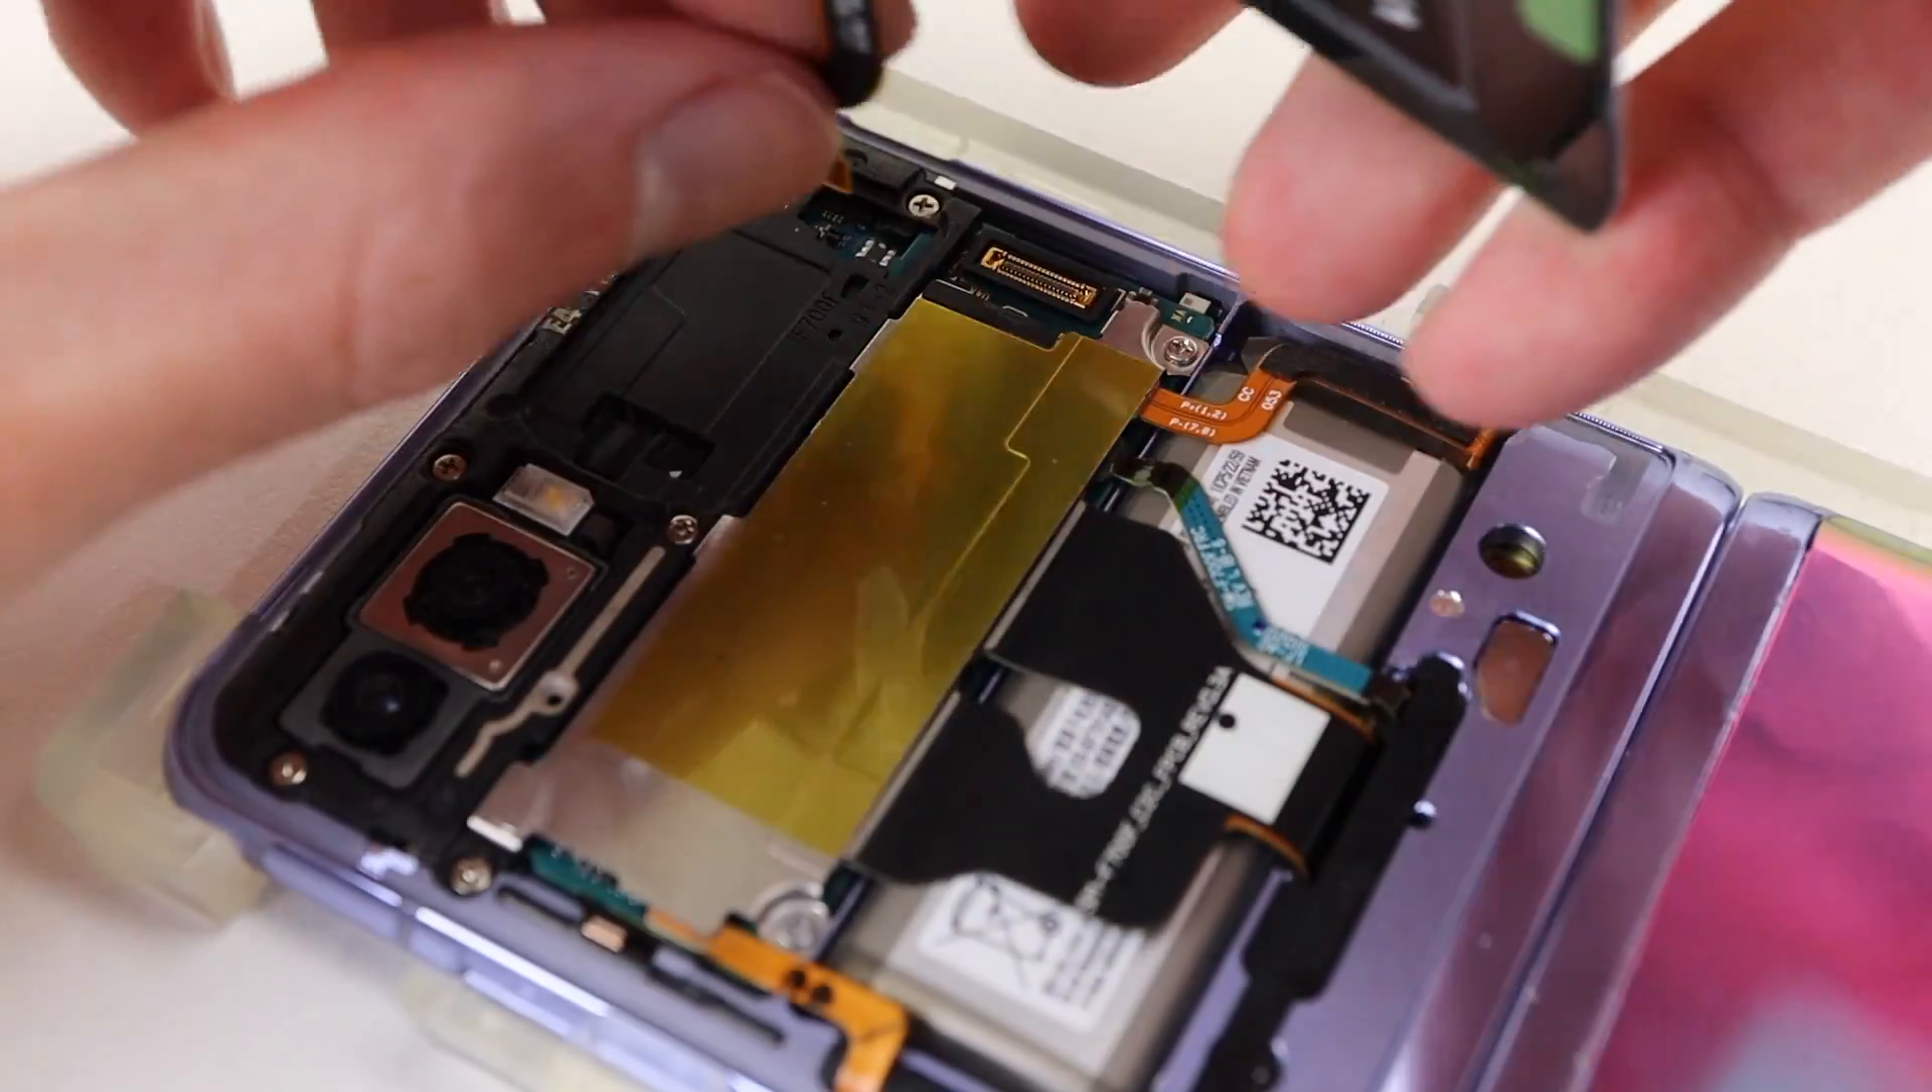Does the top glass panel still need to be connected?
Yes.